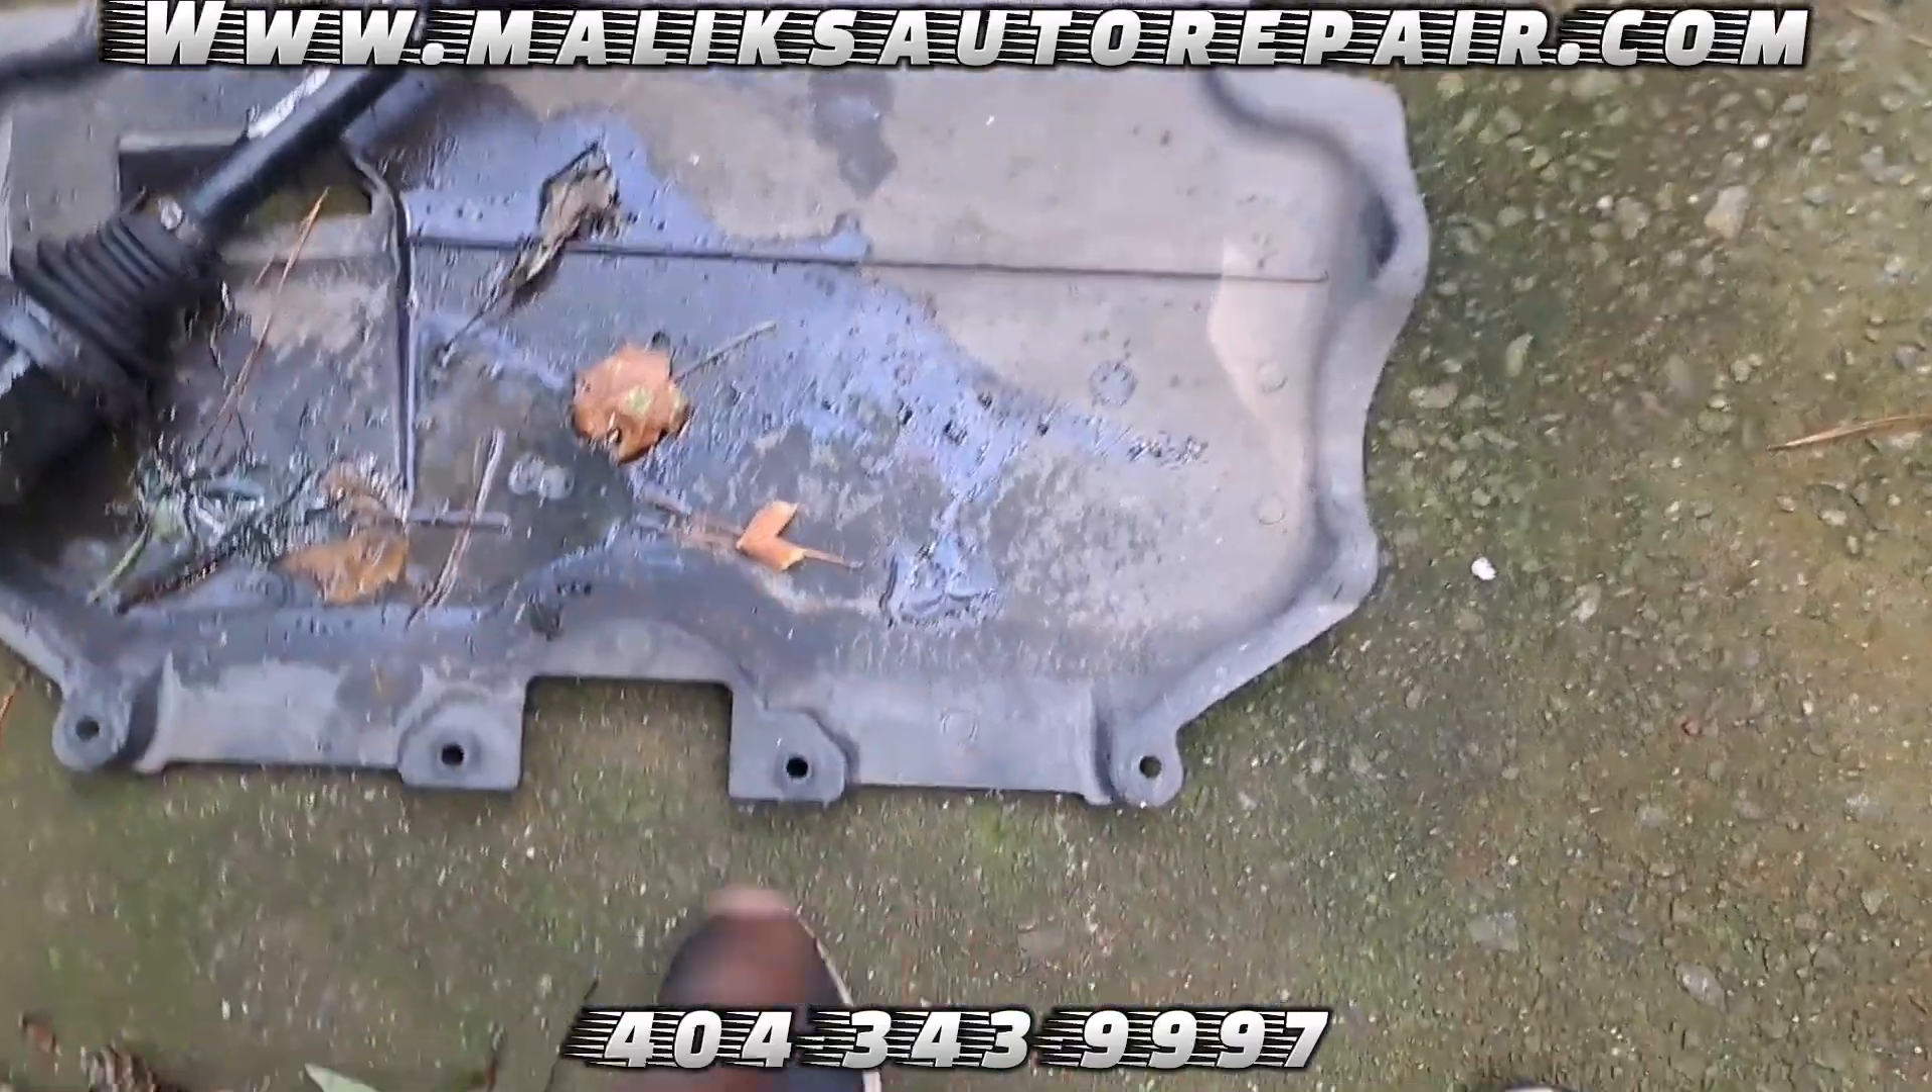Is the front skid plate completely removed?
Yes.